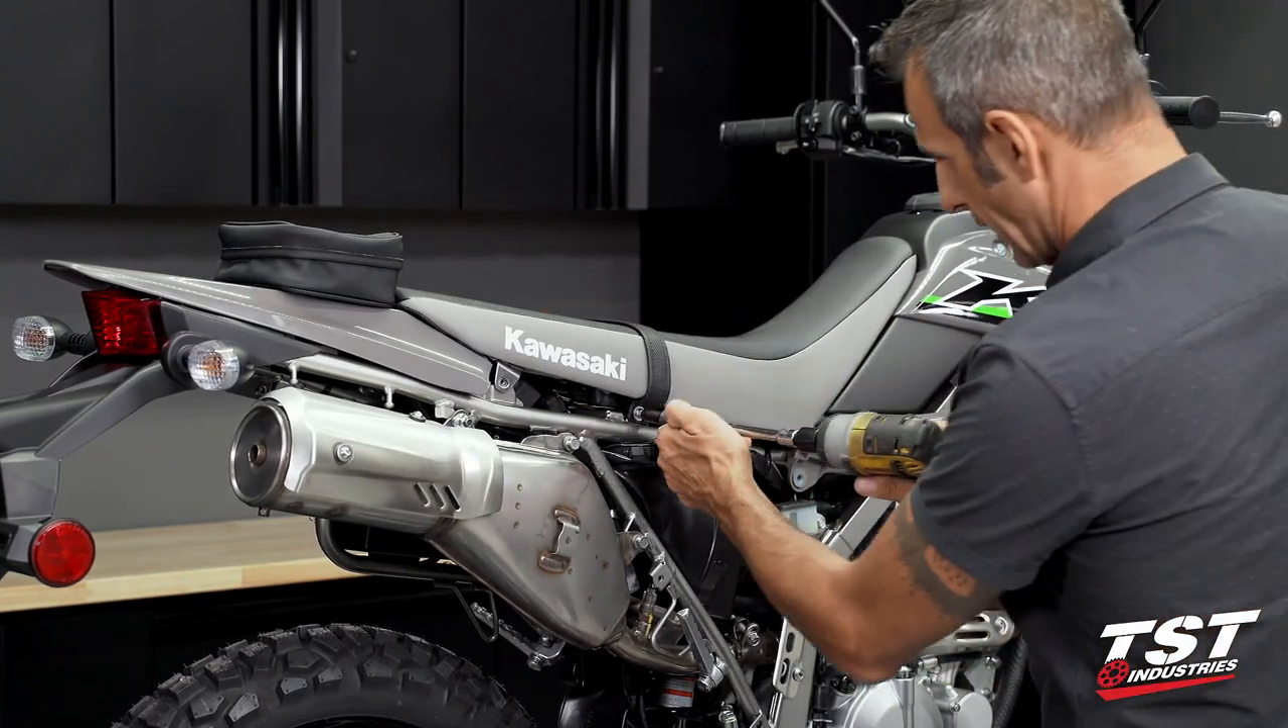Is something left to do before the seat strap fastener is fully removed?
Yes.